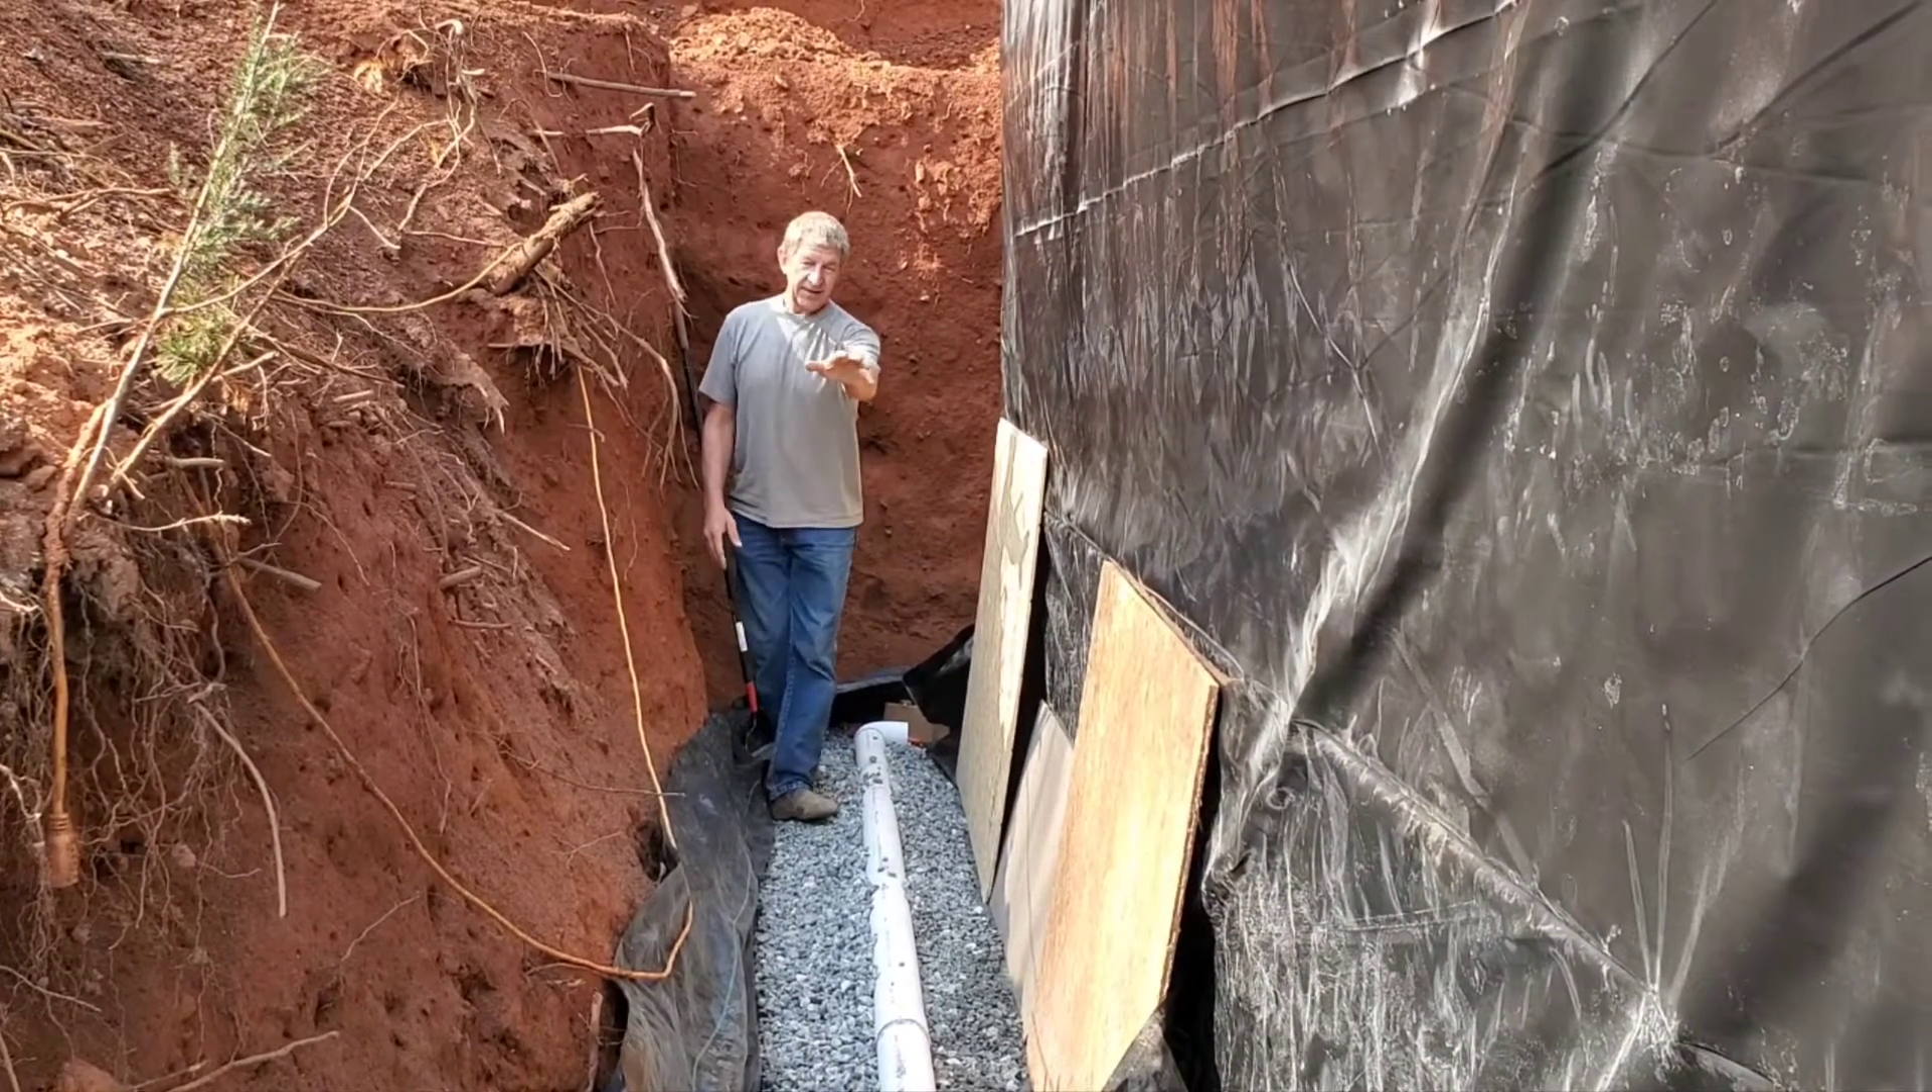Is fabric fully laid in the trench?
Yes.